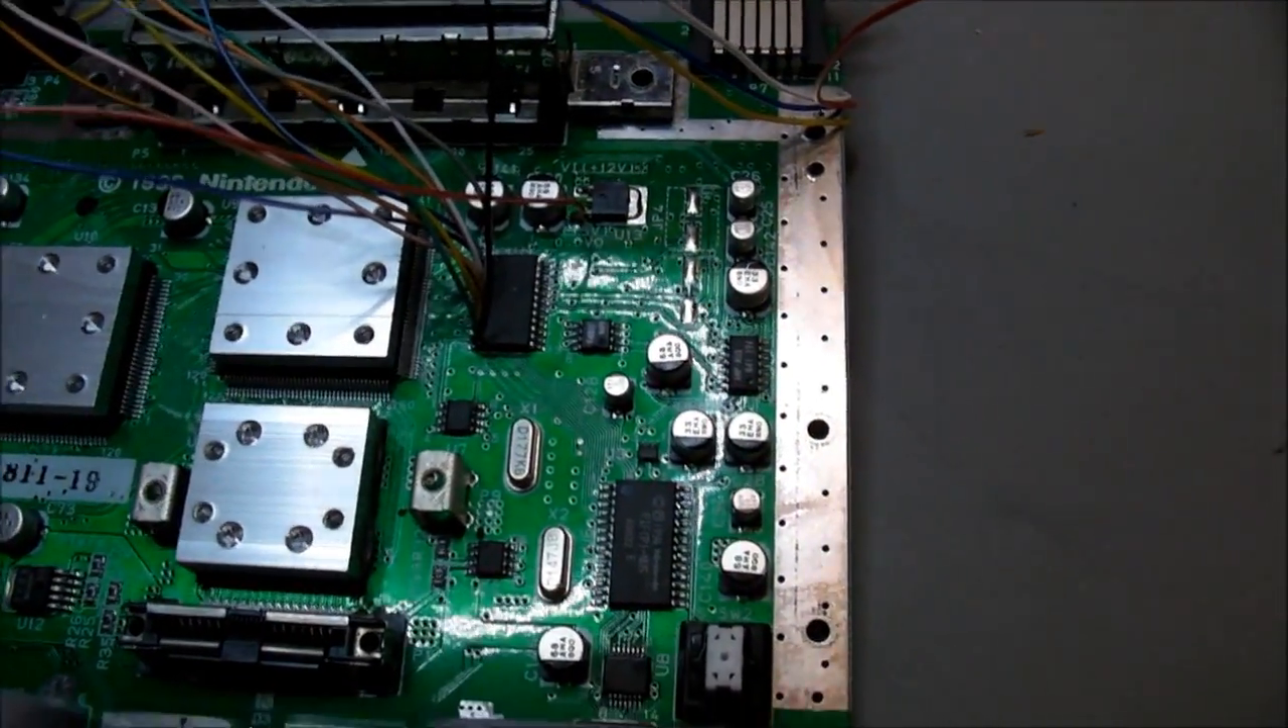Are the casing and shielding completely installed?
No.